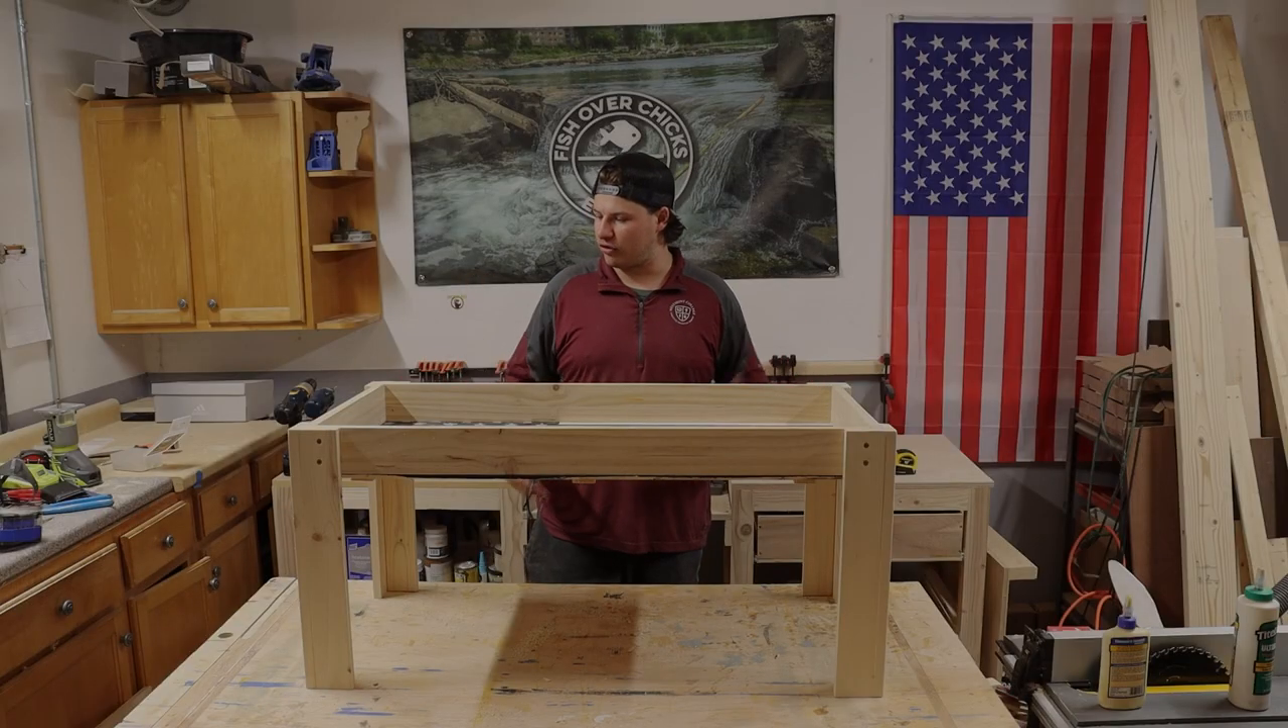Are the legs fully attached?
Yes.